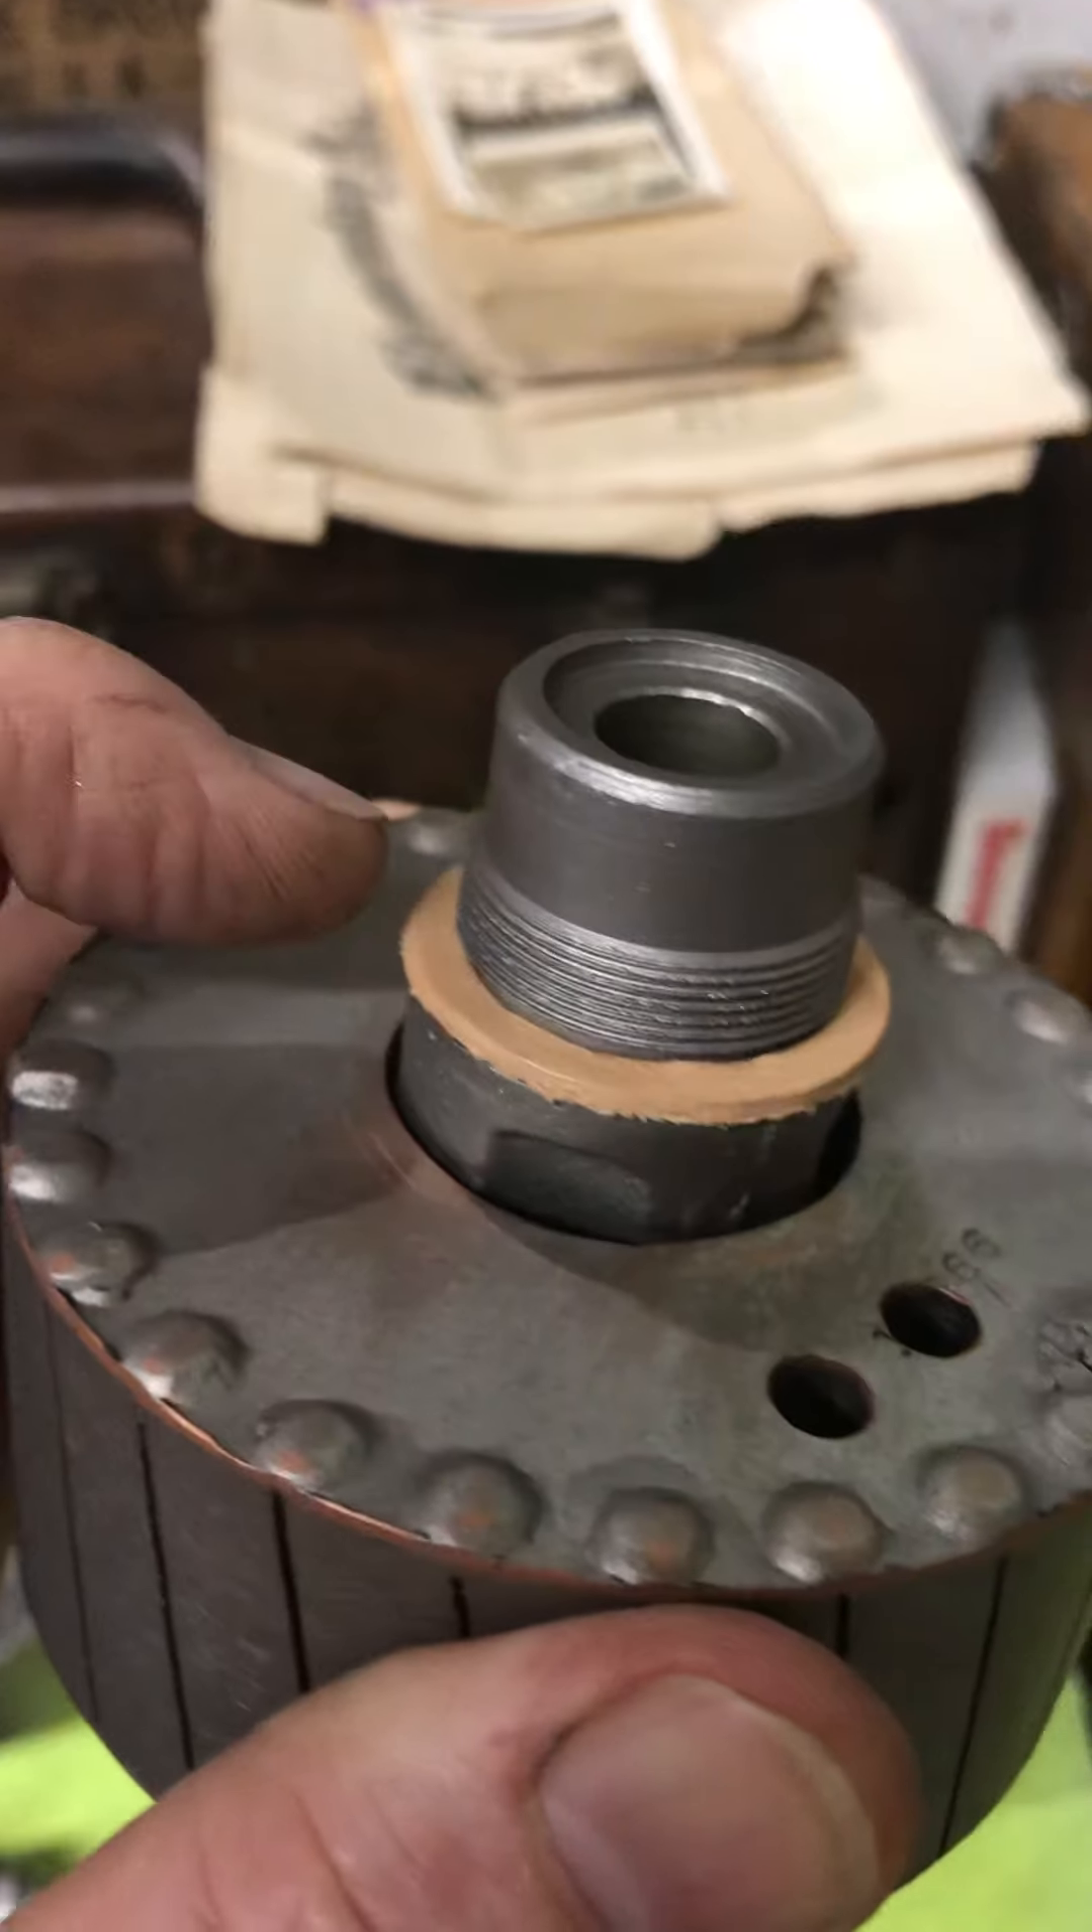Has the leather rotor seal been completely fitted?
Yes.